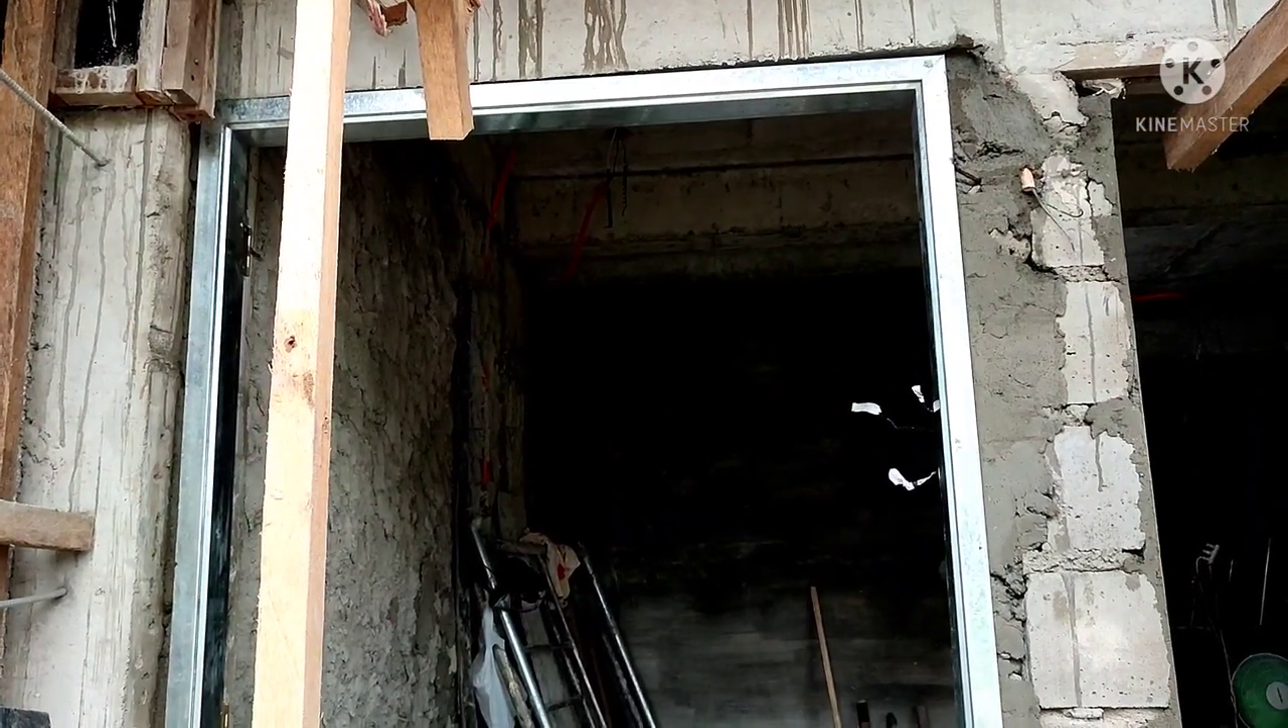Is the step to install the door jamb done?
Yes.